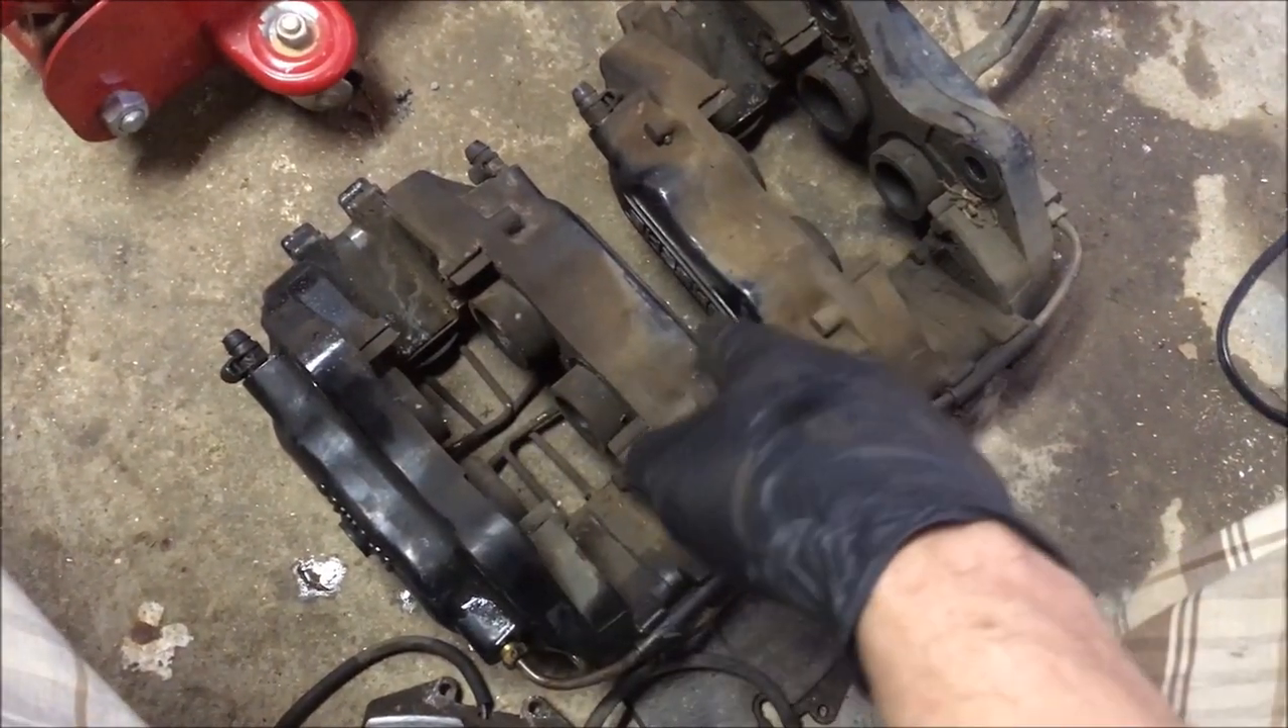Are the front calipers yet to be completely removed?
No.